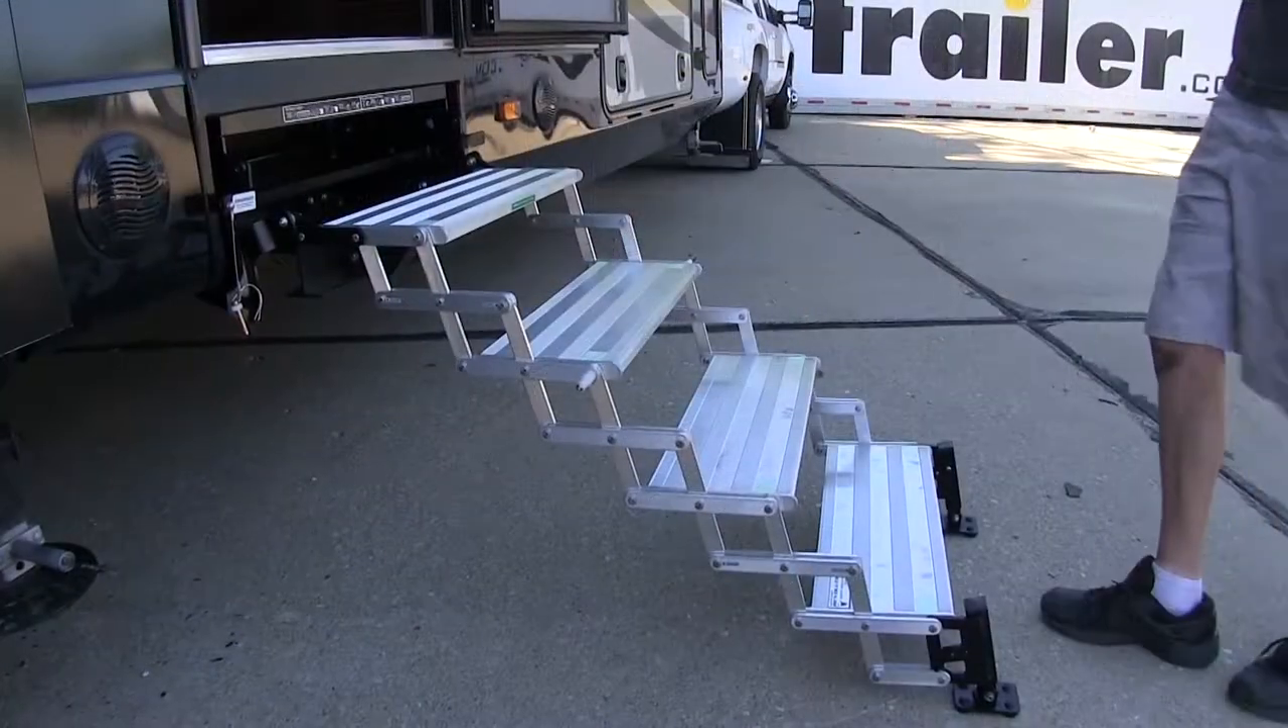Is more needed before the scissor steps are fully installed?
No.